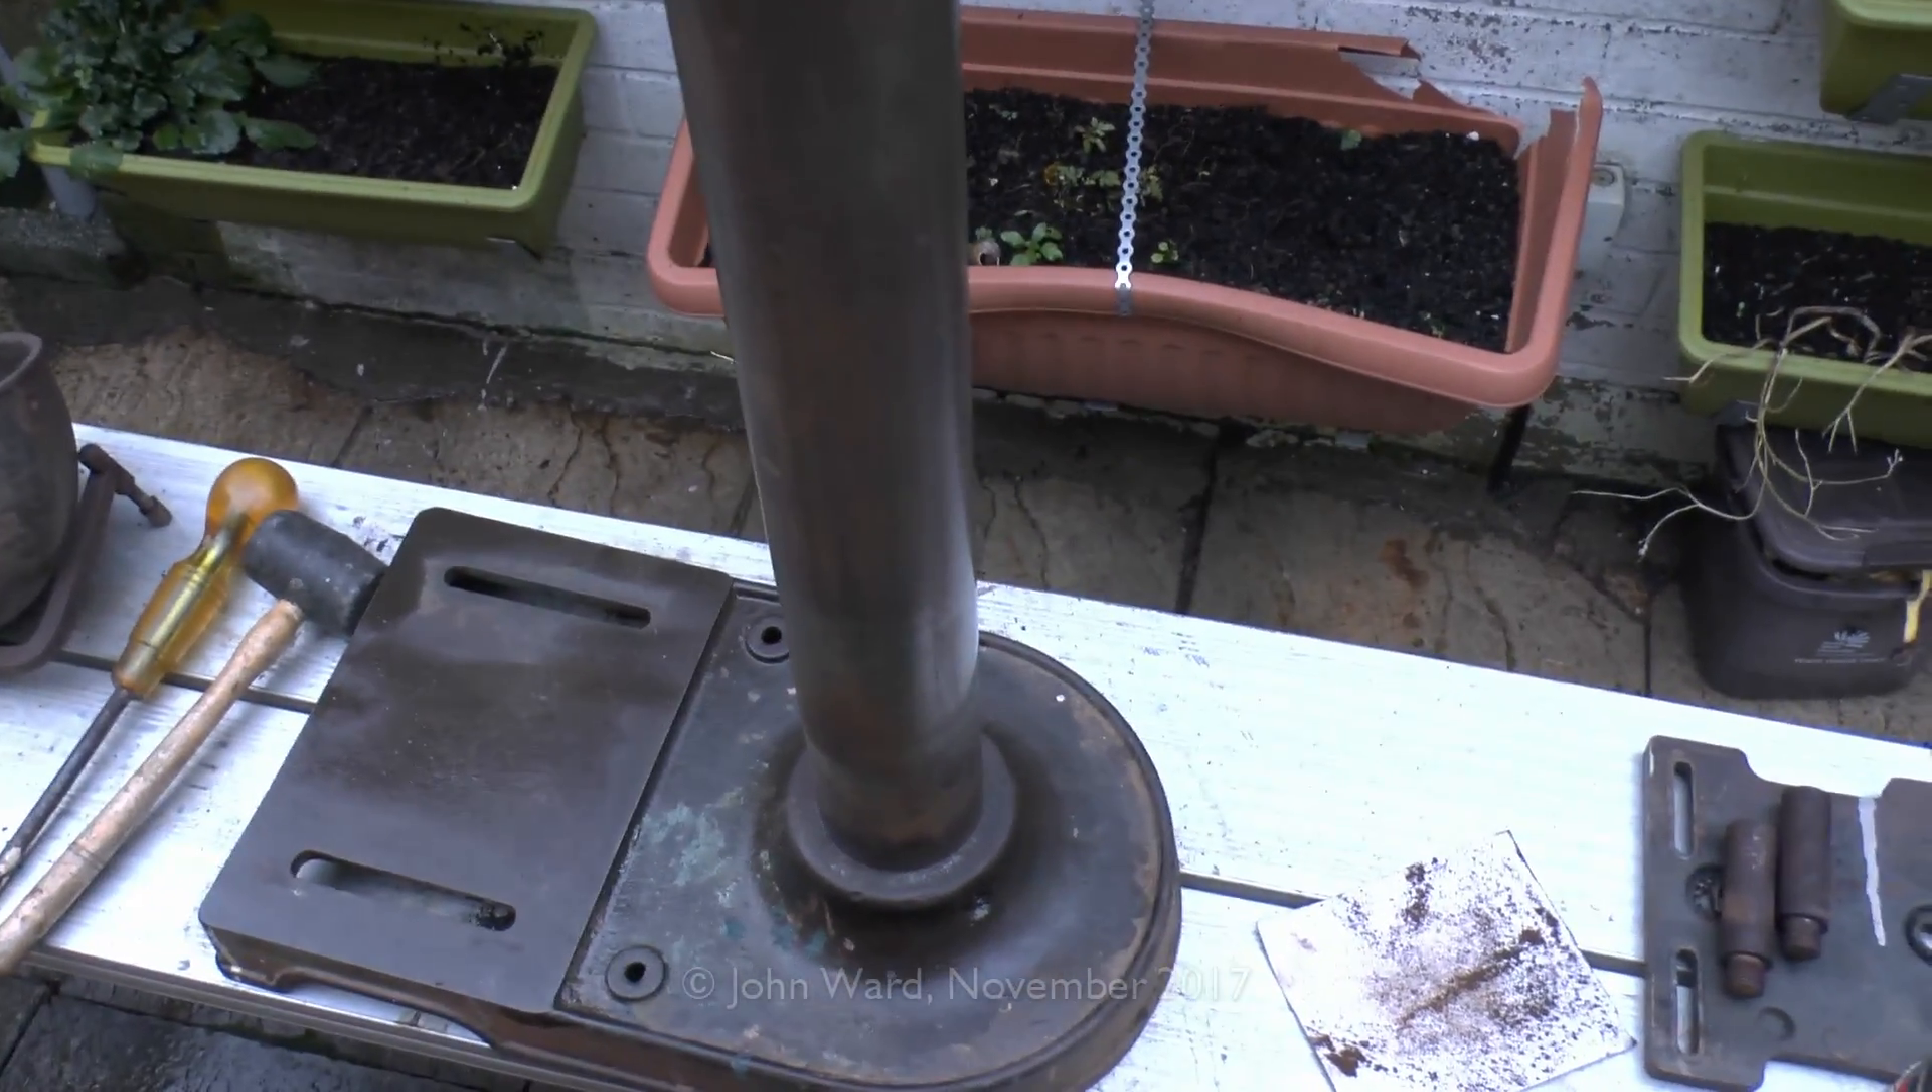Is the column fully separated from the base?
No.